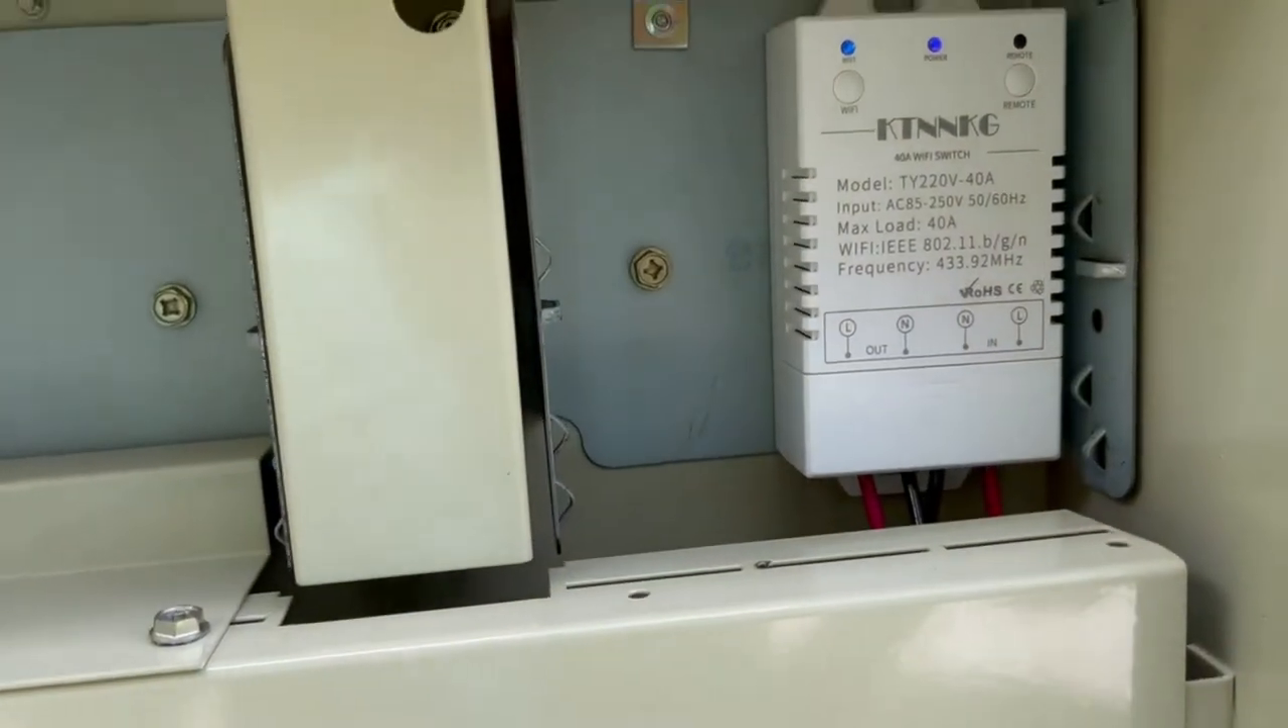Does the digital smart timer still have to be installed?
No.